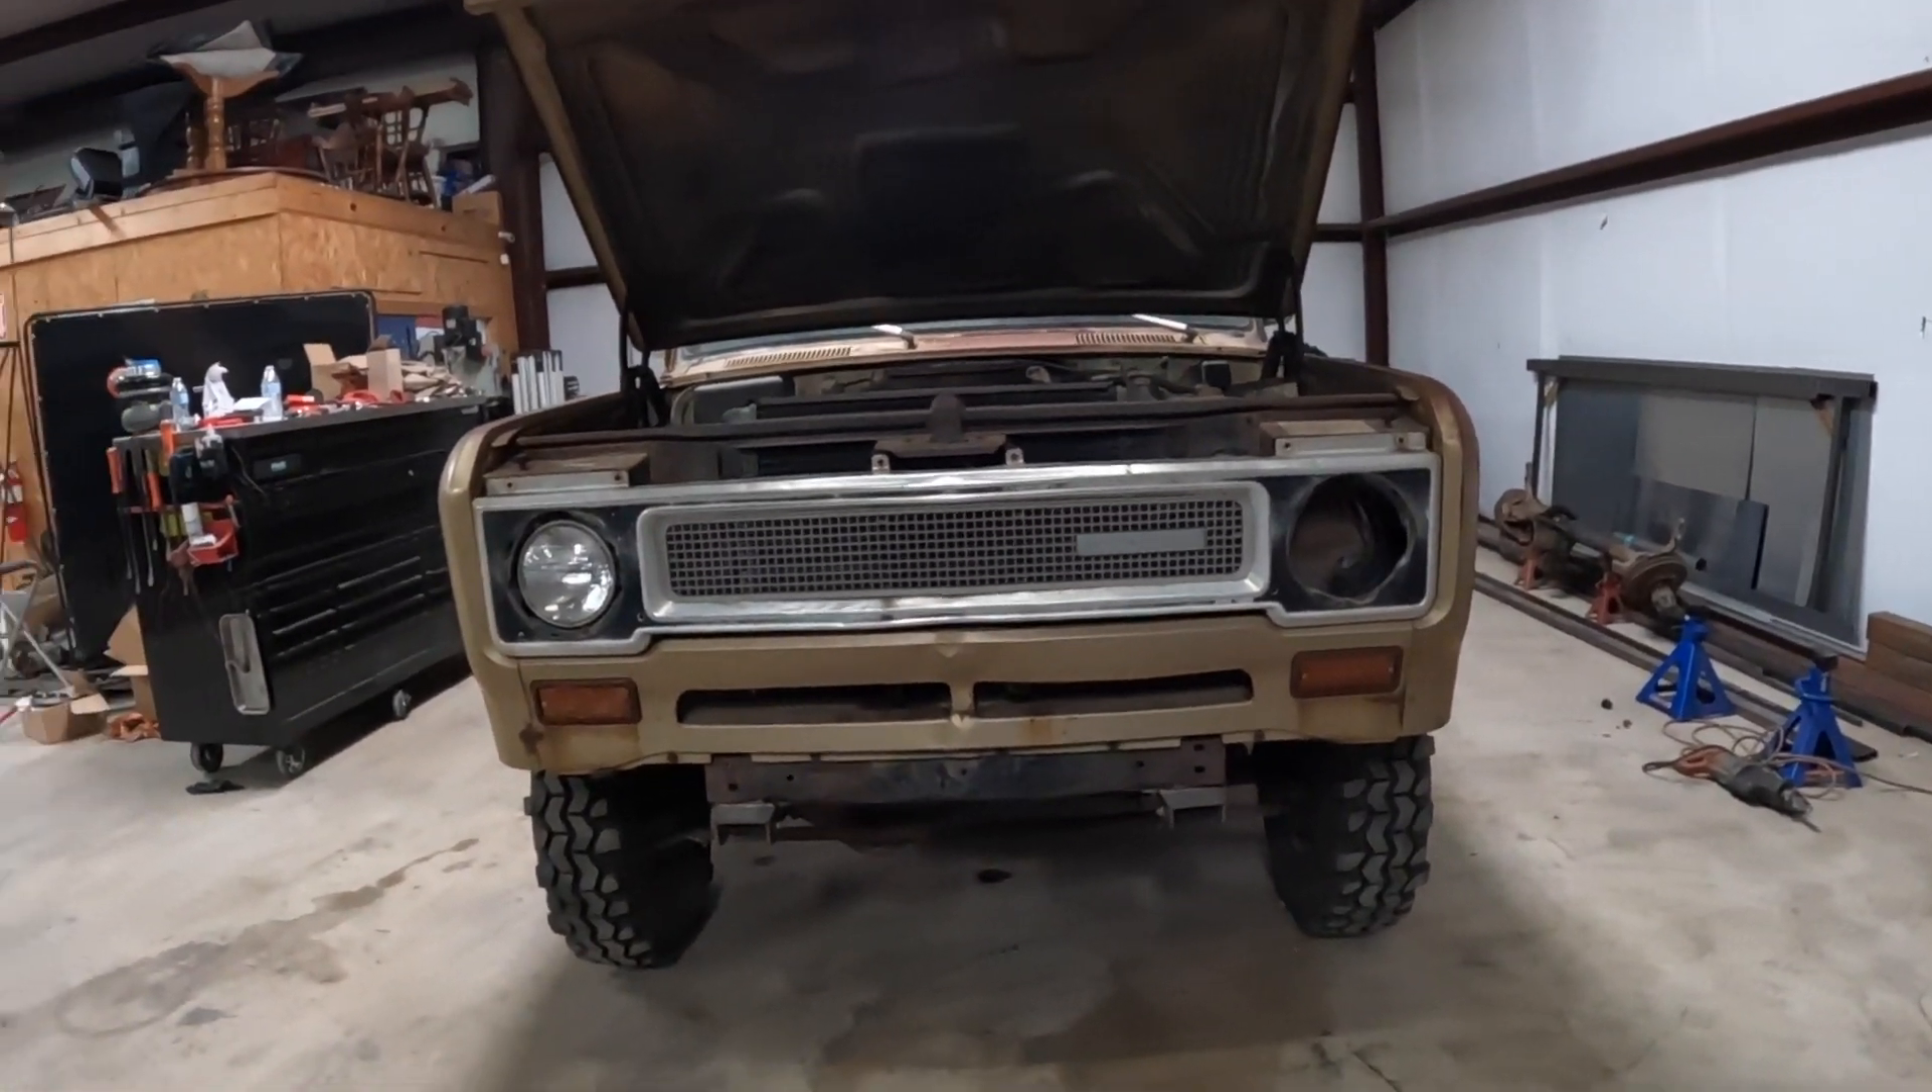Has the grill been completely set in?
Yes.